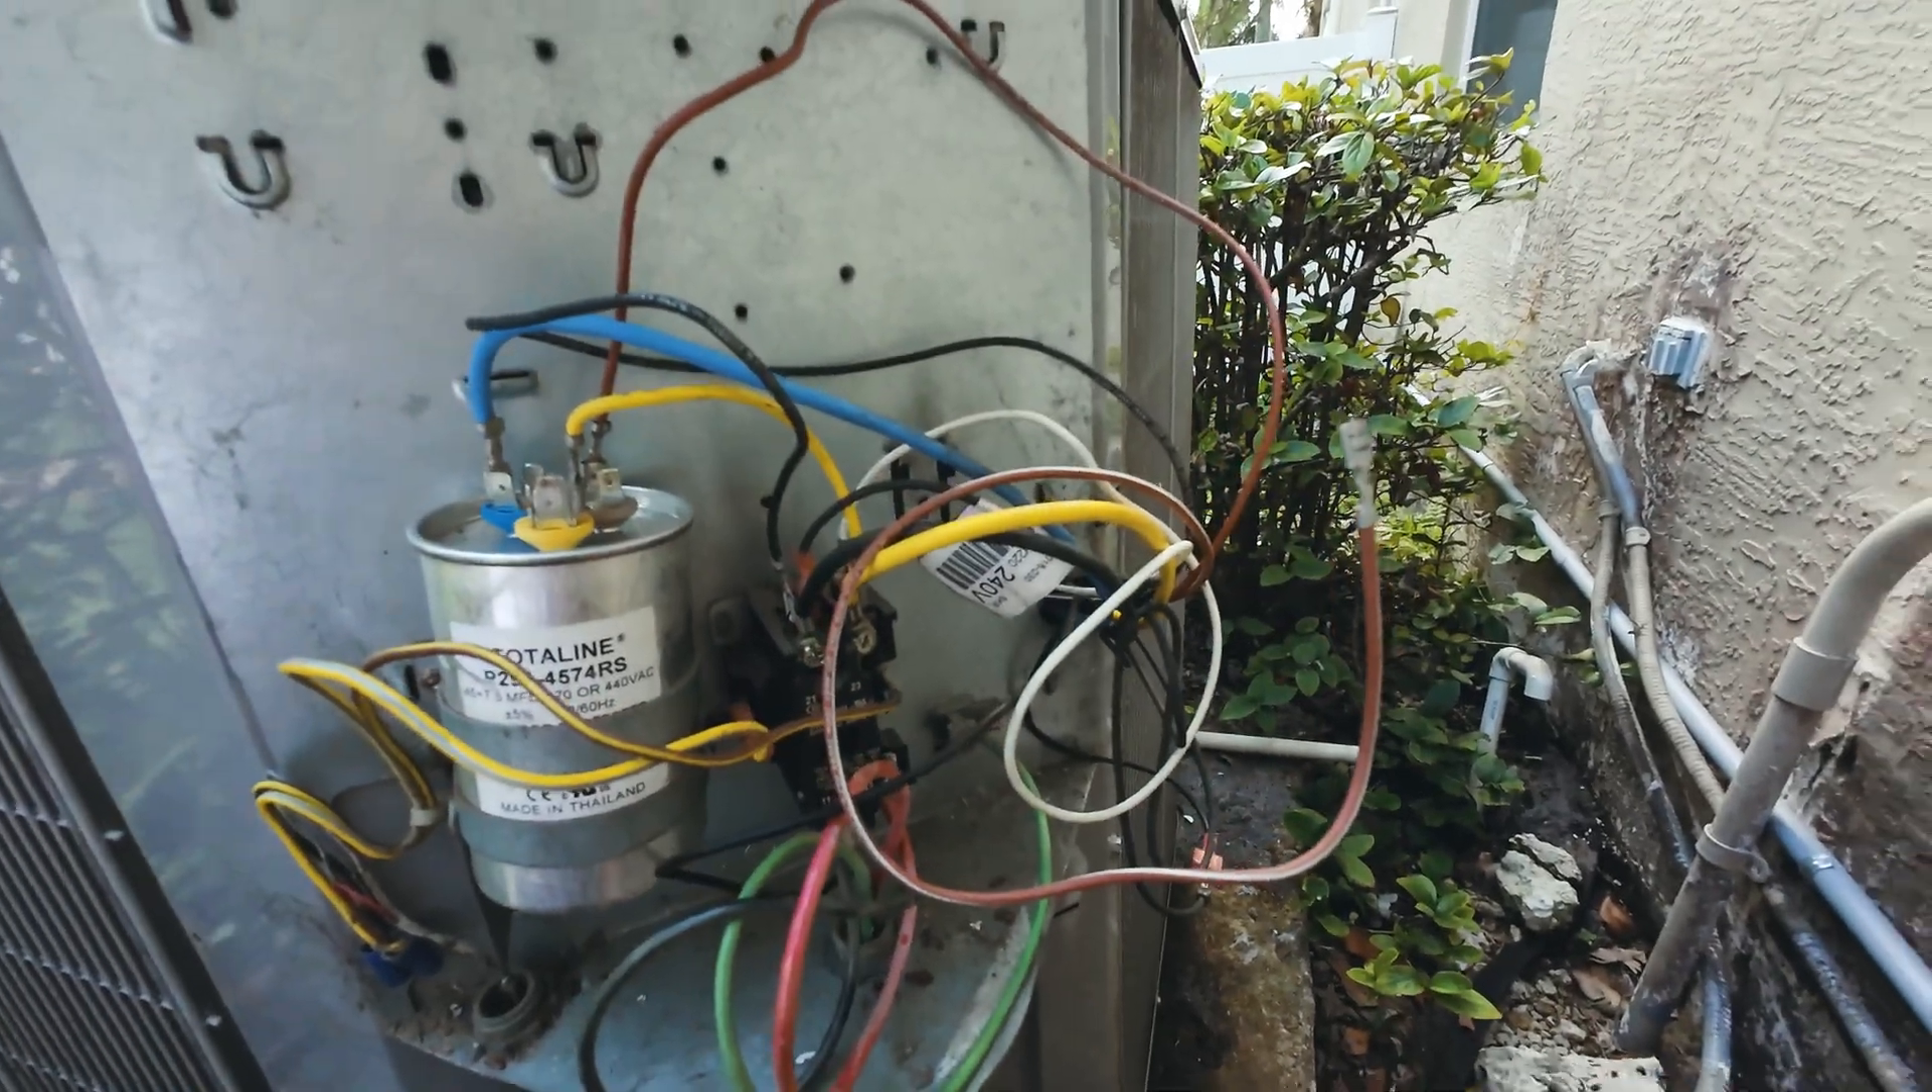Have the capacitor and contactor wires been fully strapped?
No.